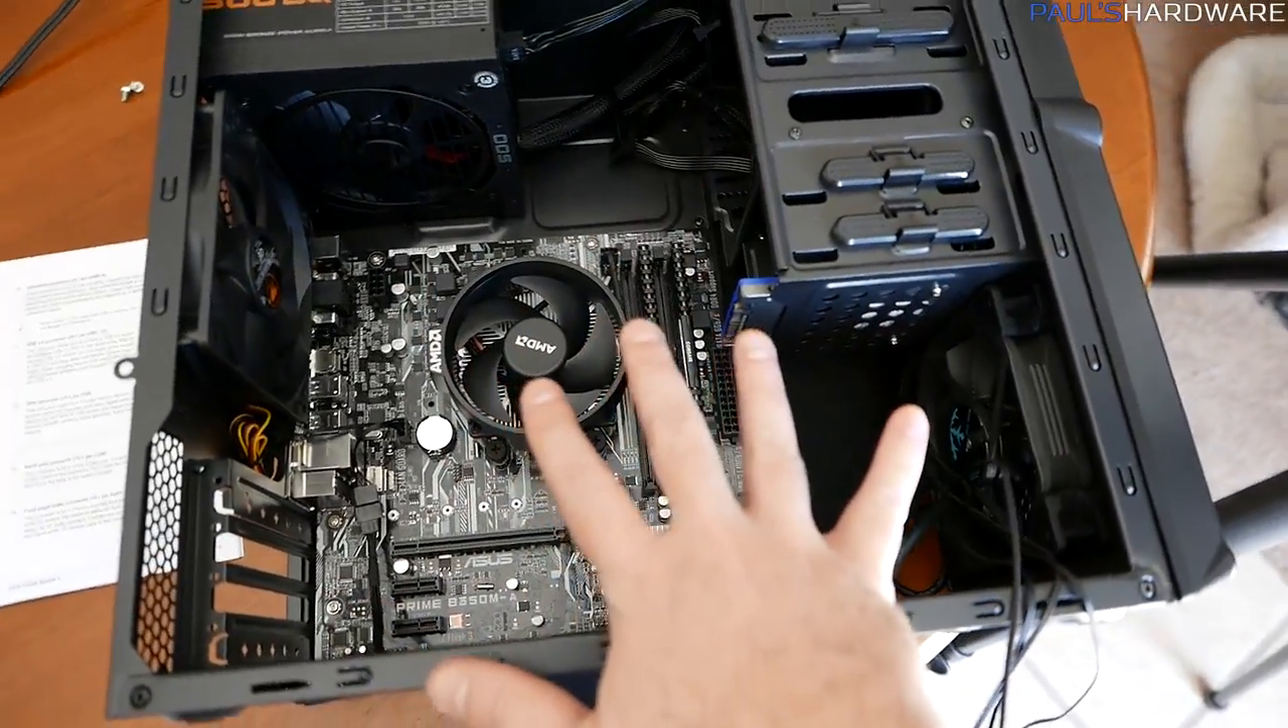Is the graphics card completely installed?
No.